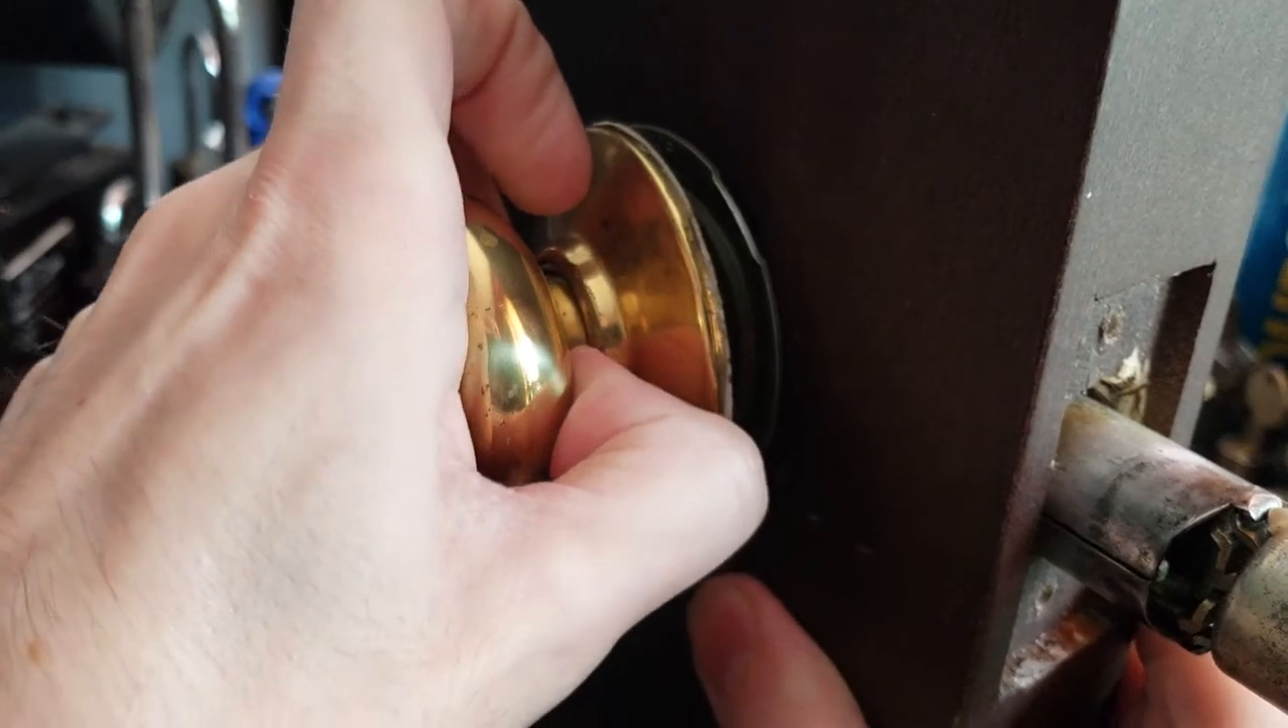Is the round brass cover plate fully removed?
No.